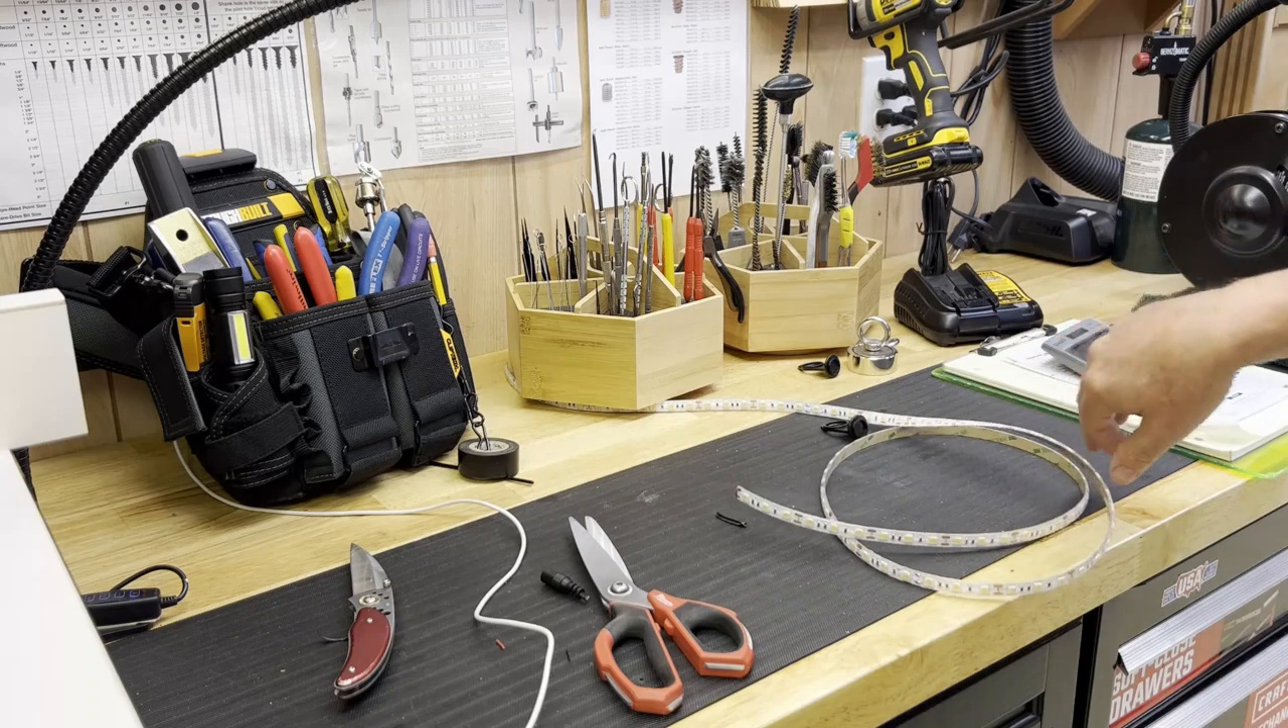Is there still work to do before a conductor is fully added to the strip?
Yes.